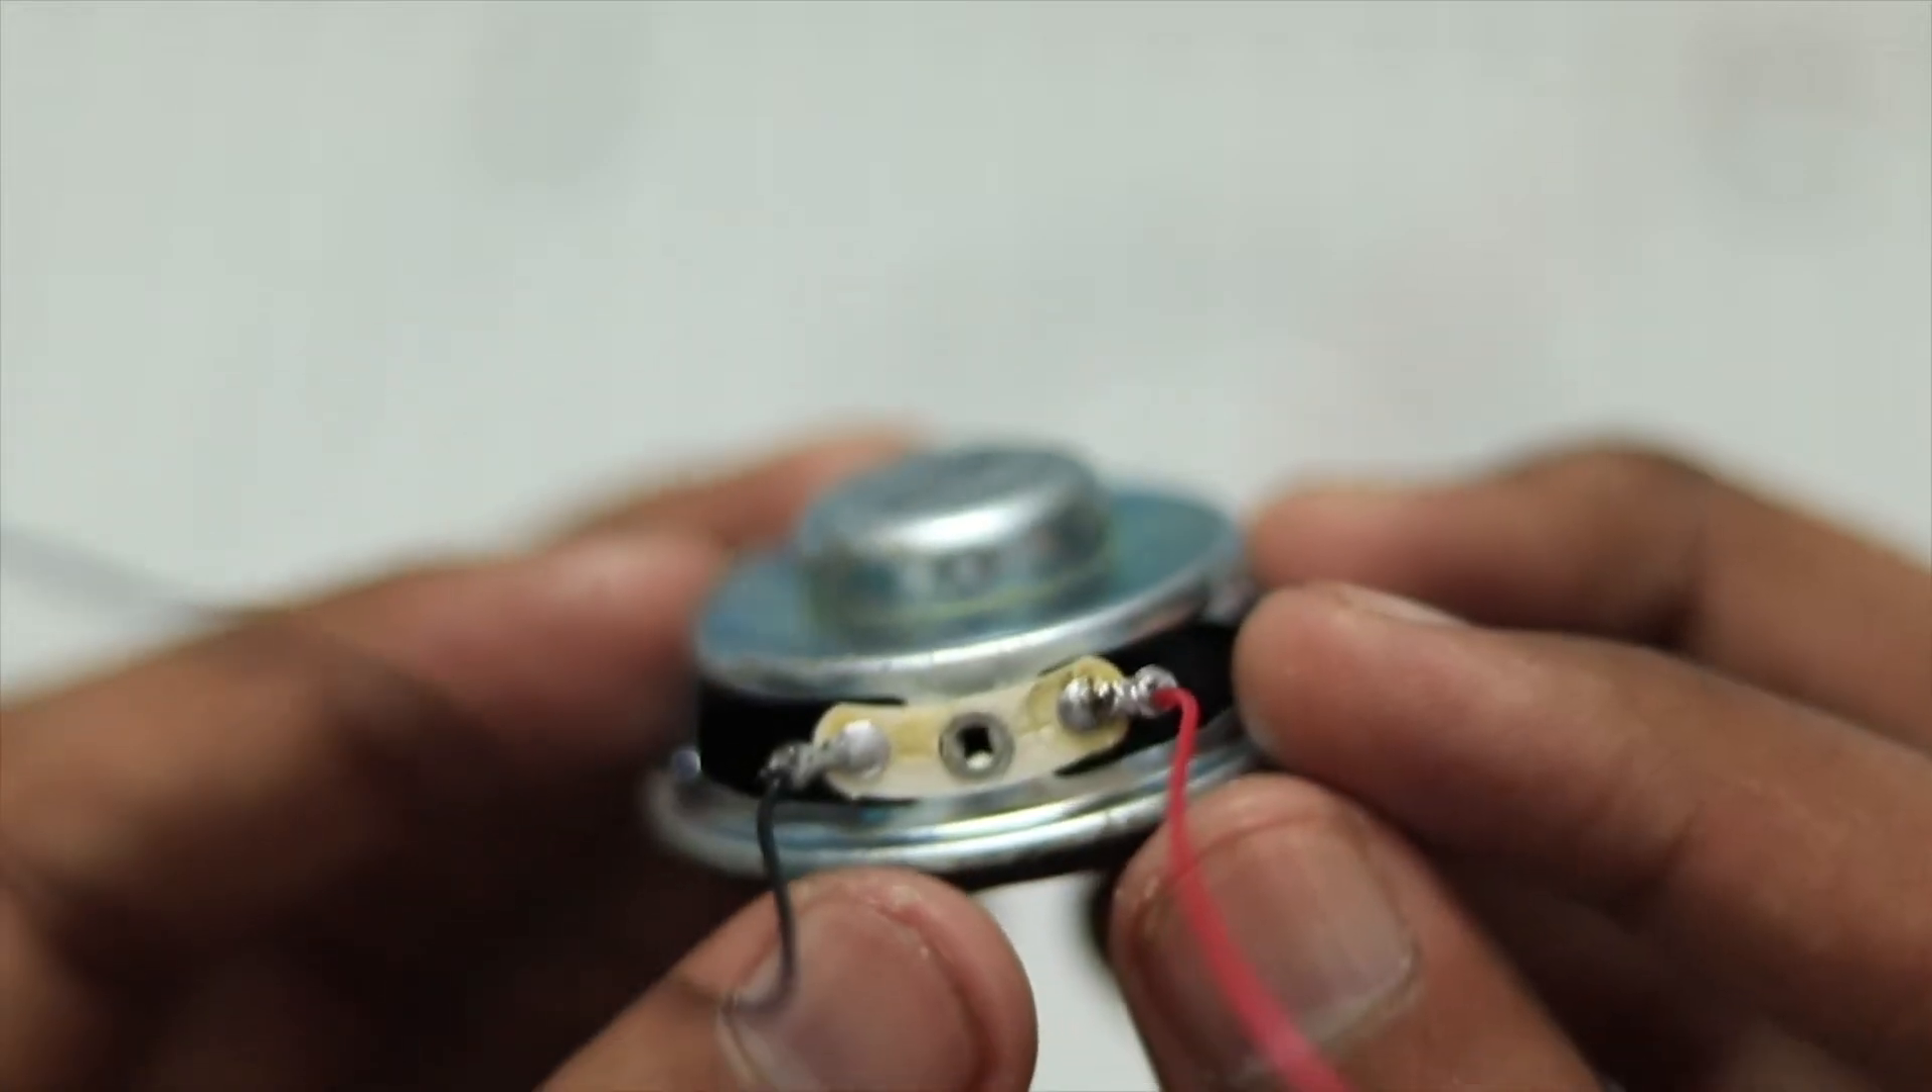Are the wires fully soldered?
Yes.